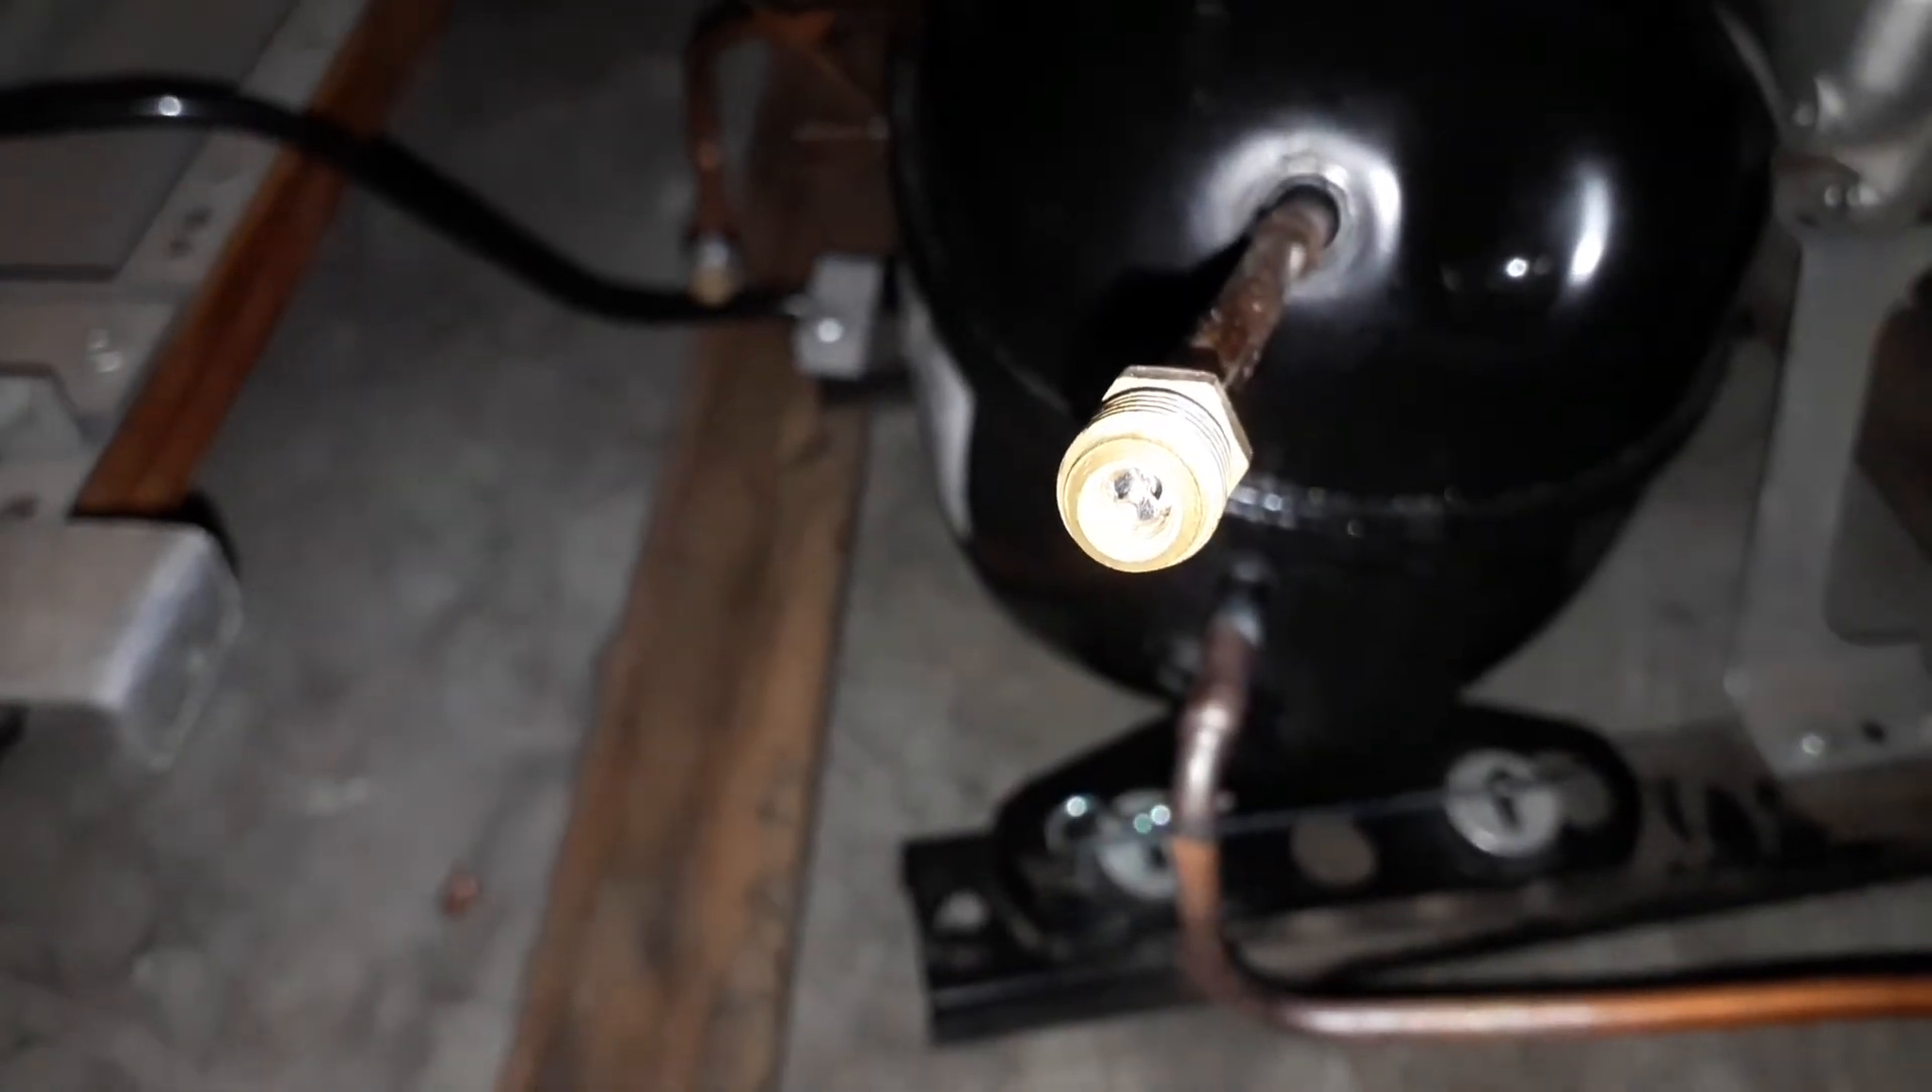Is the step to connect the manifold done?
No.